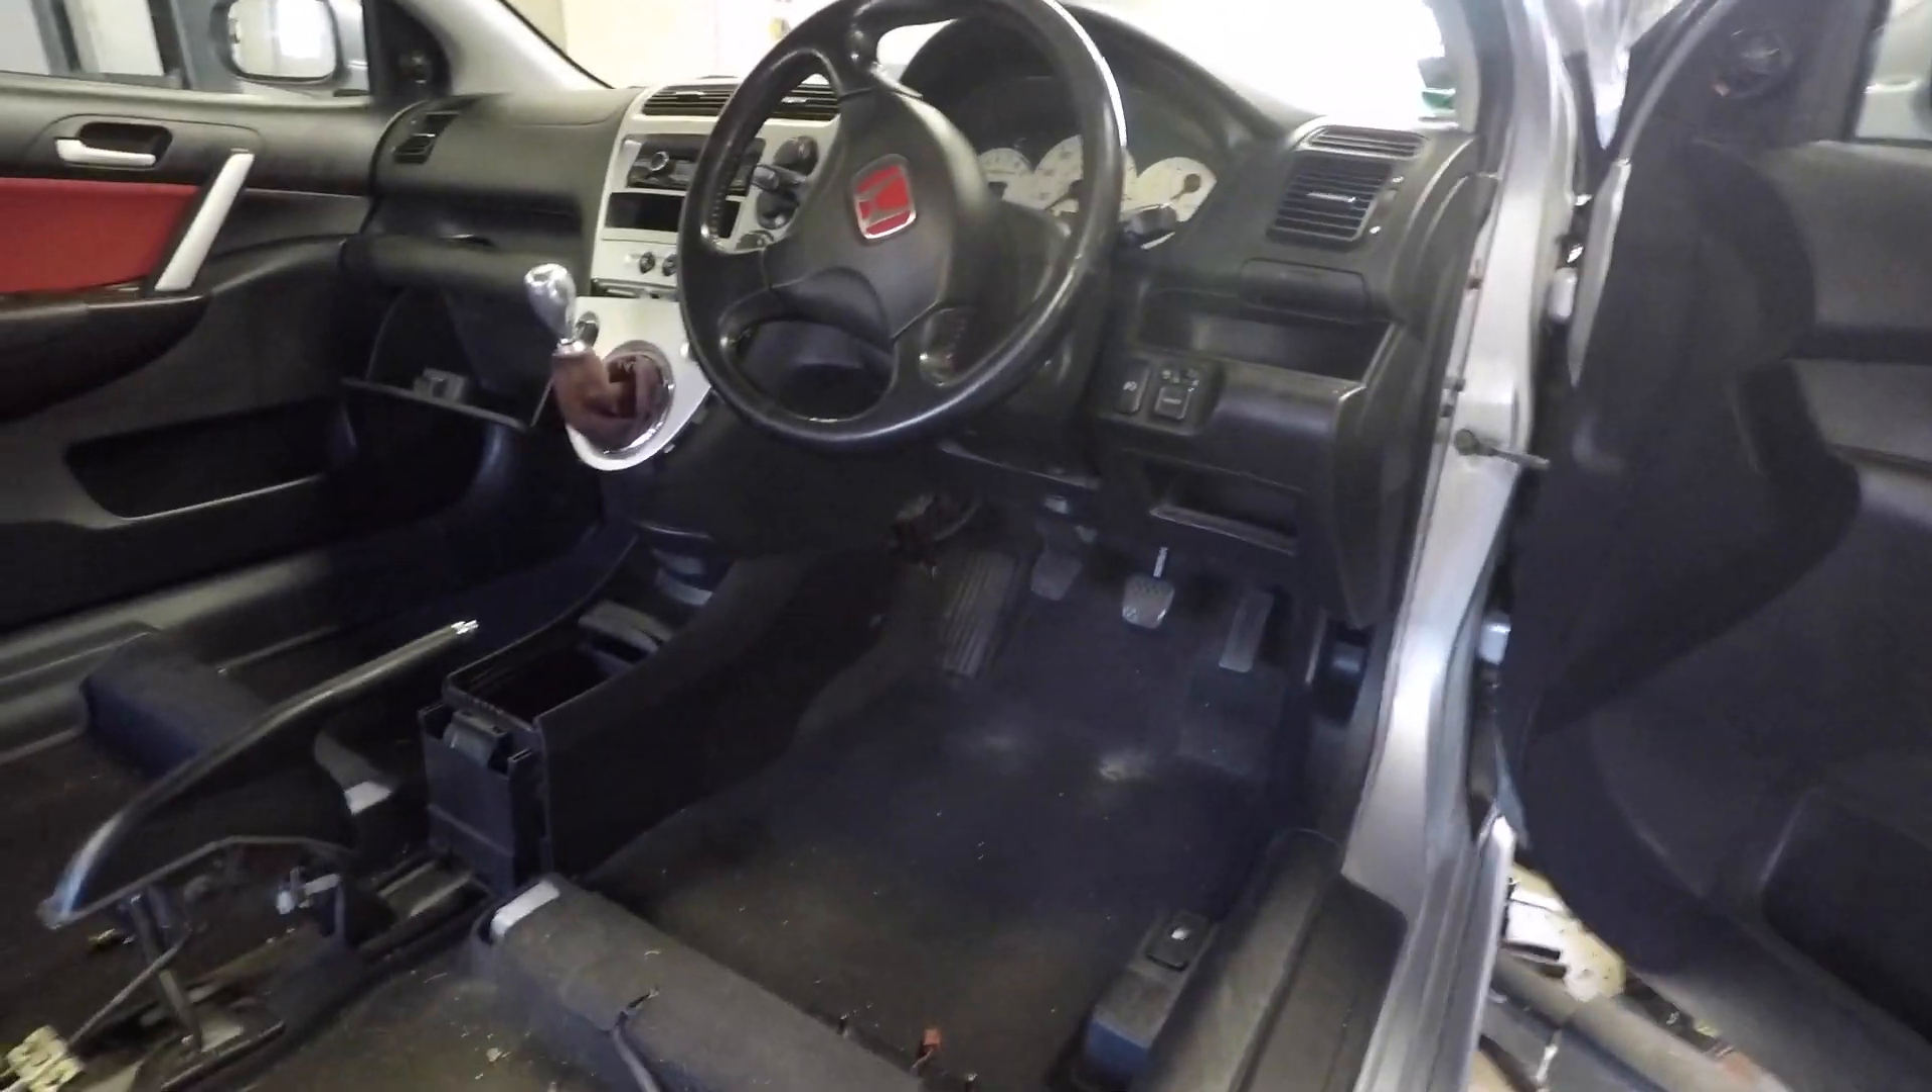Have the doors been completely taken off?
No.